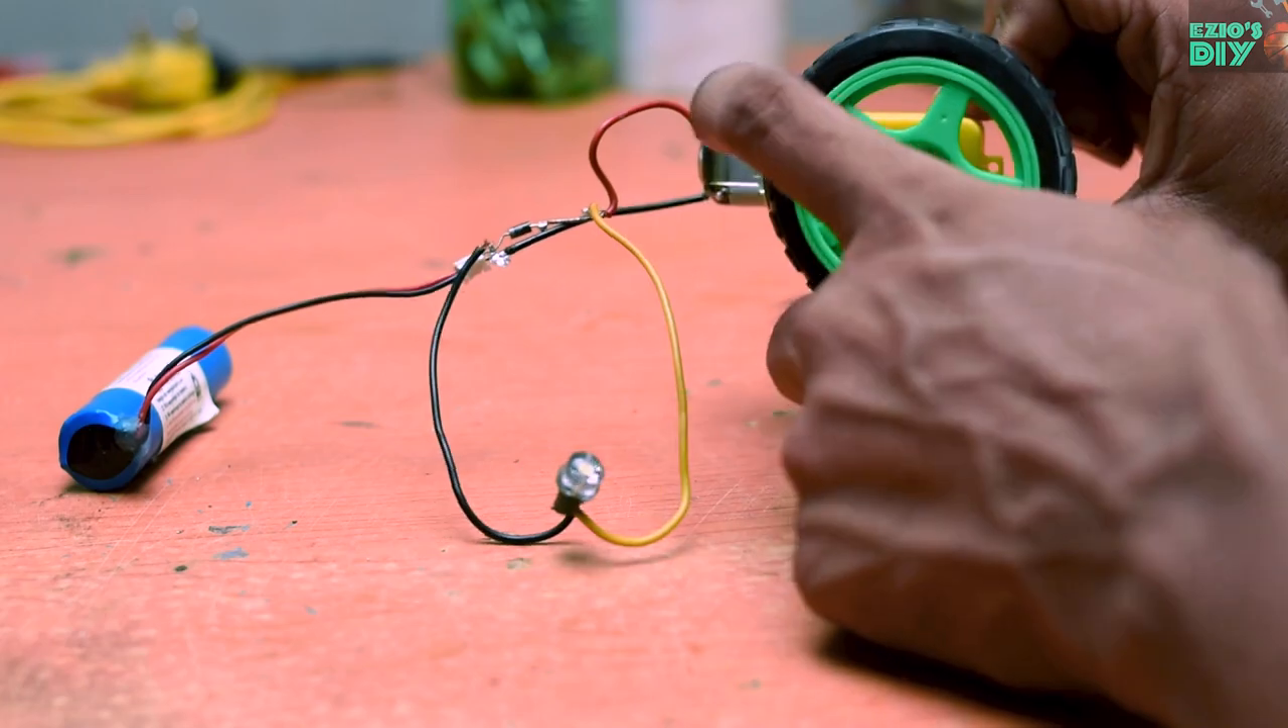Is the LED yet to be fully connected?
No.